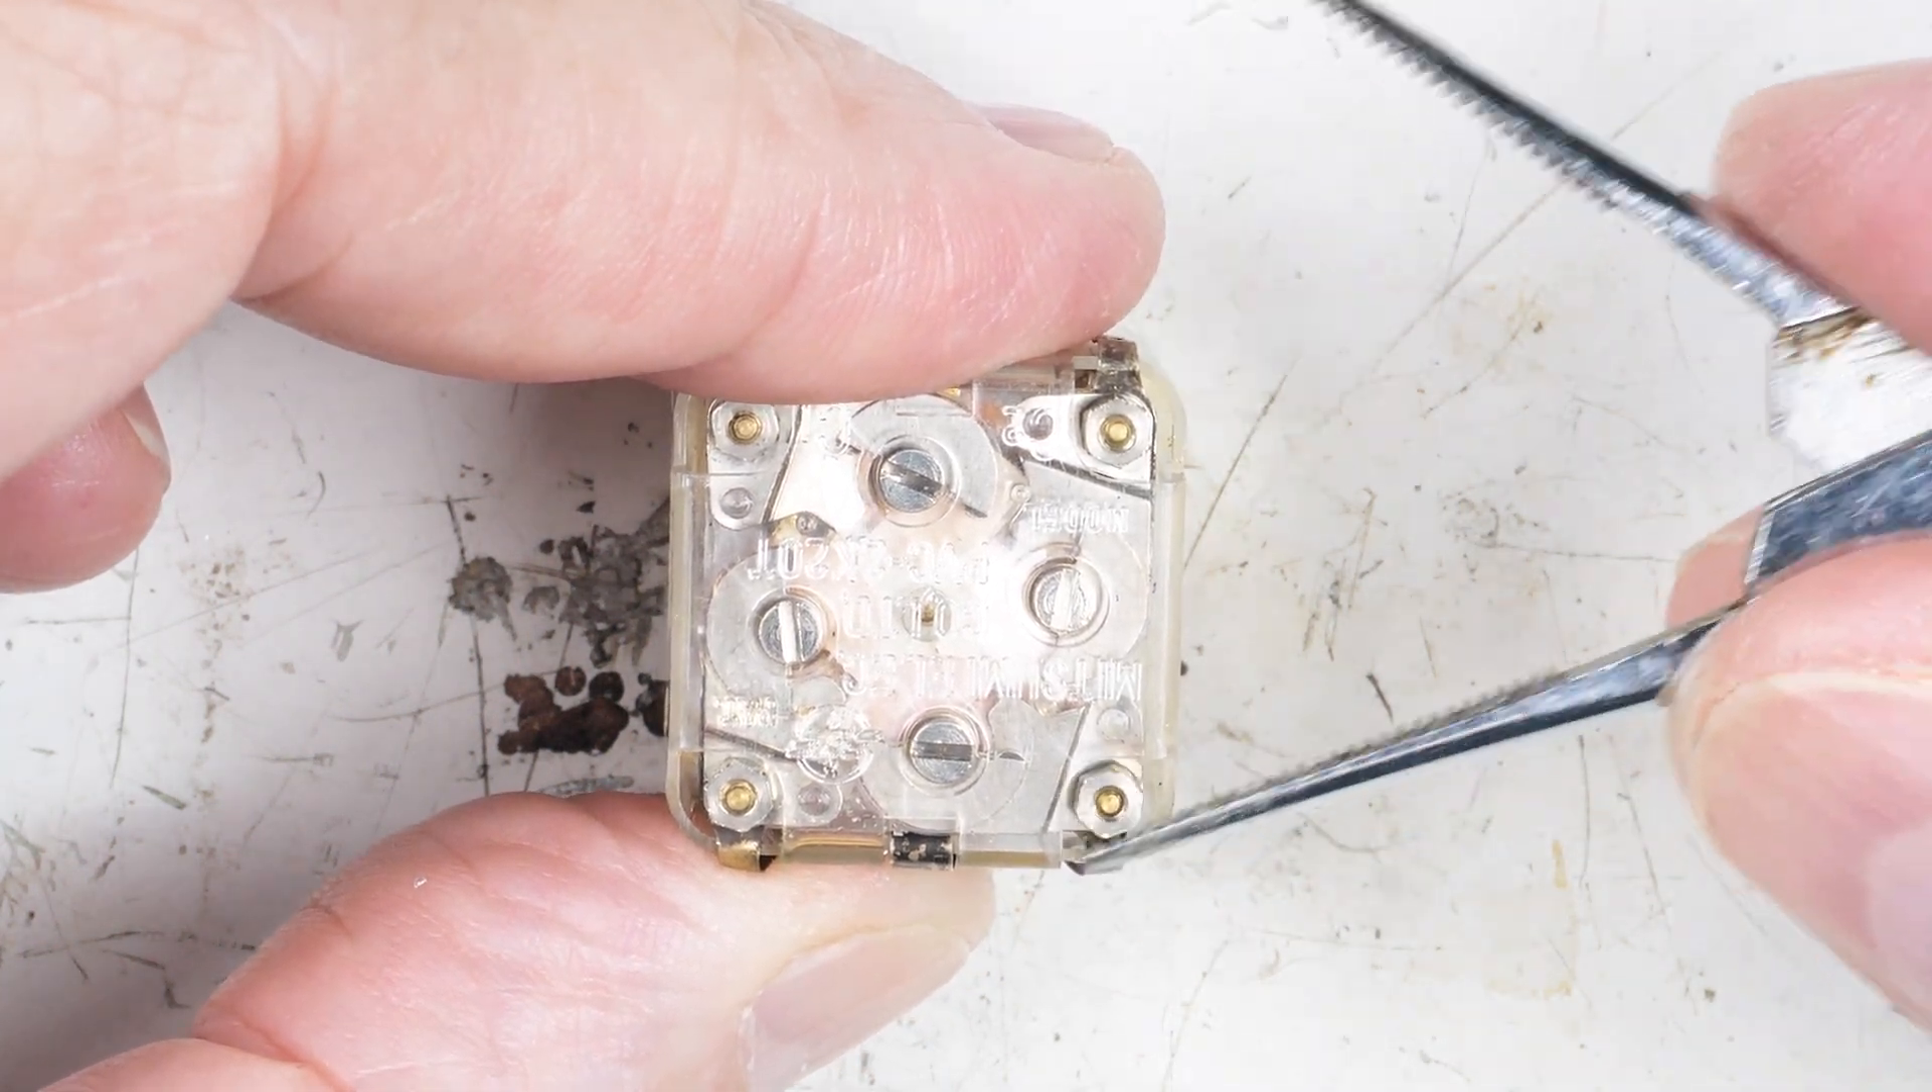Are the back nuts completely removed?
No.